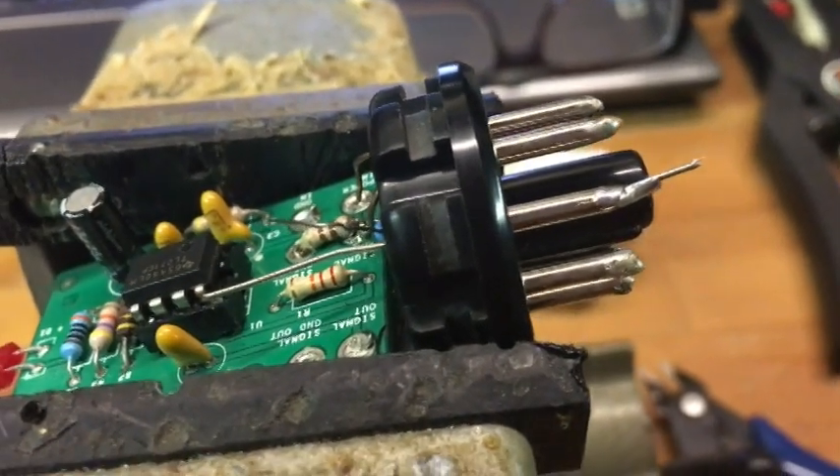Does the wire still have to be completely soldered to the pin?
No.